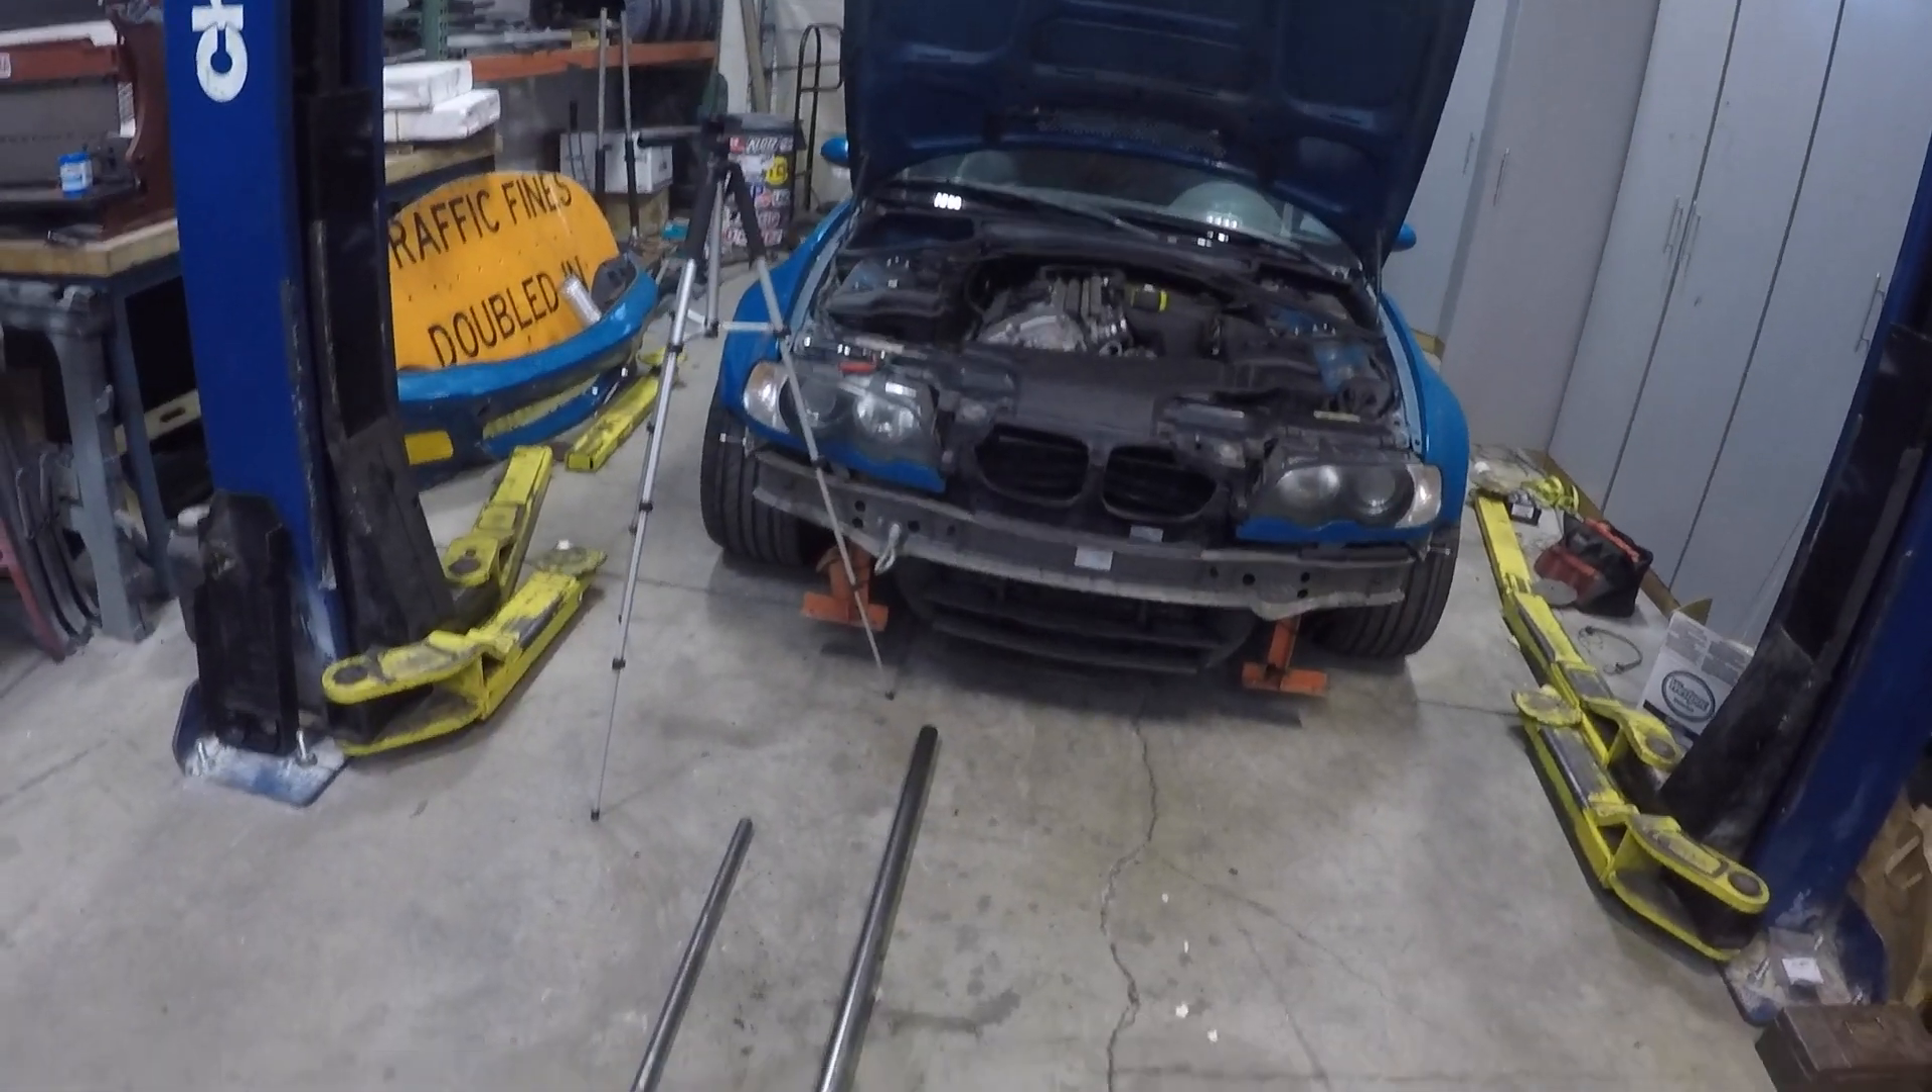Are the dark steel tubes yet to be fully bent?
Yes.